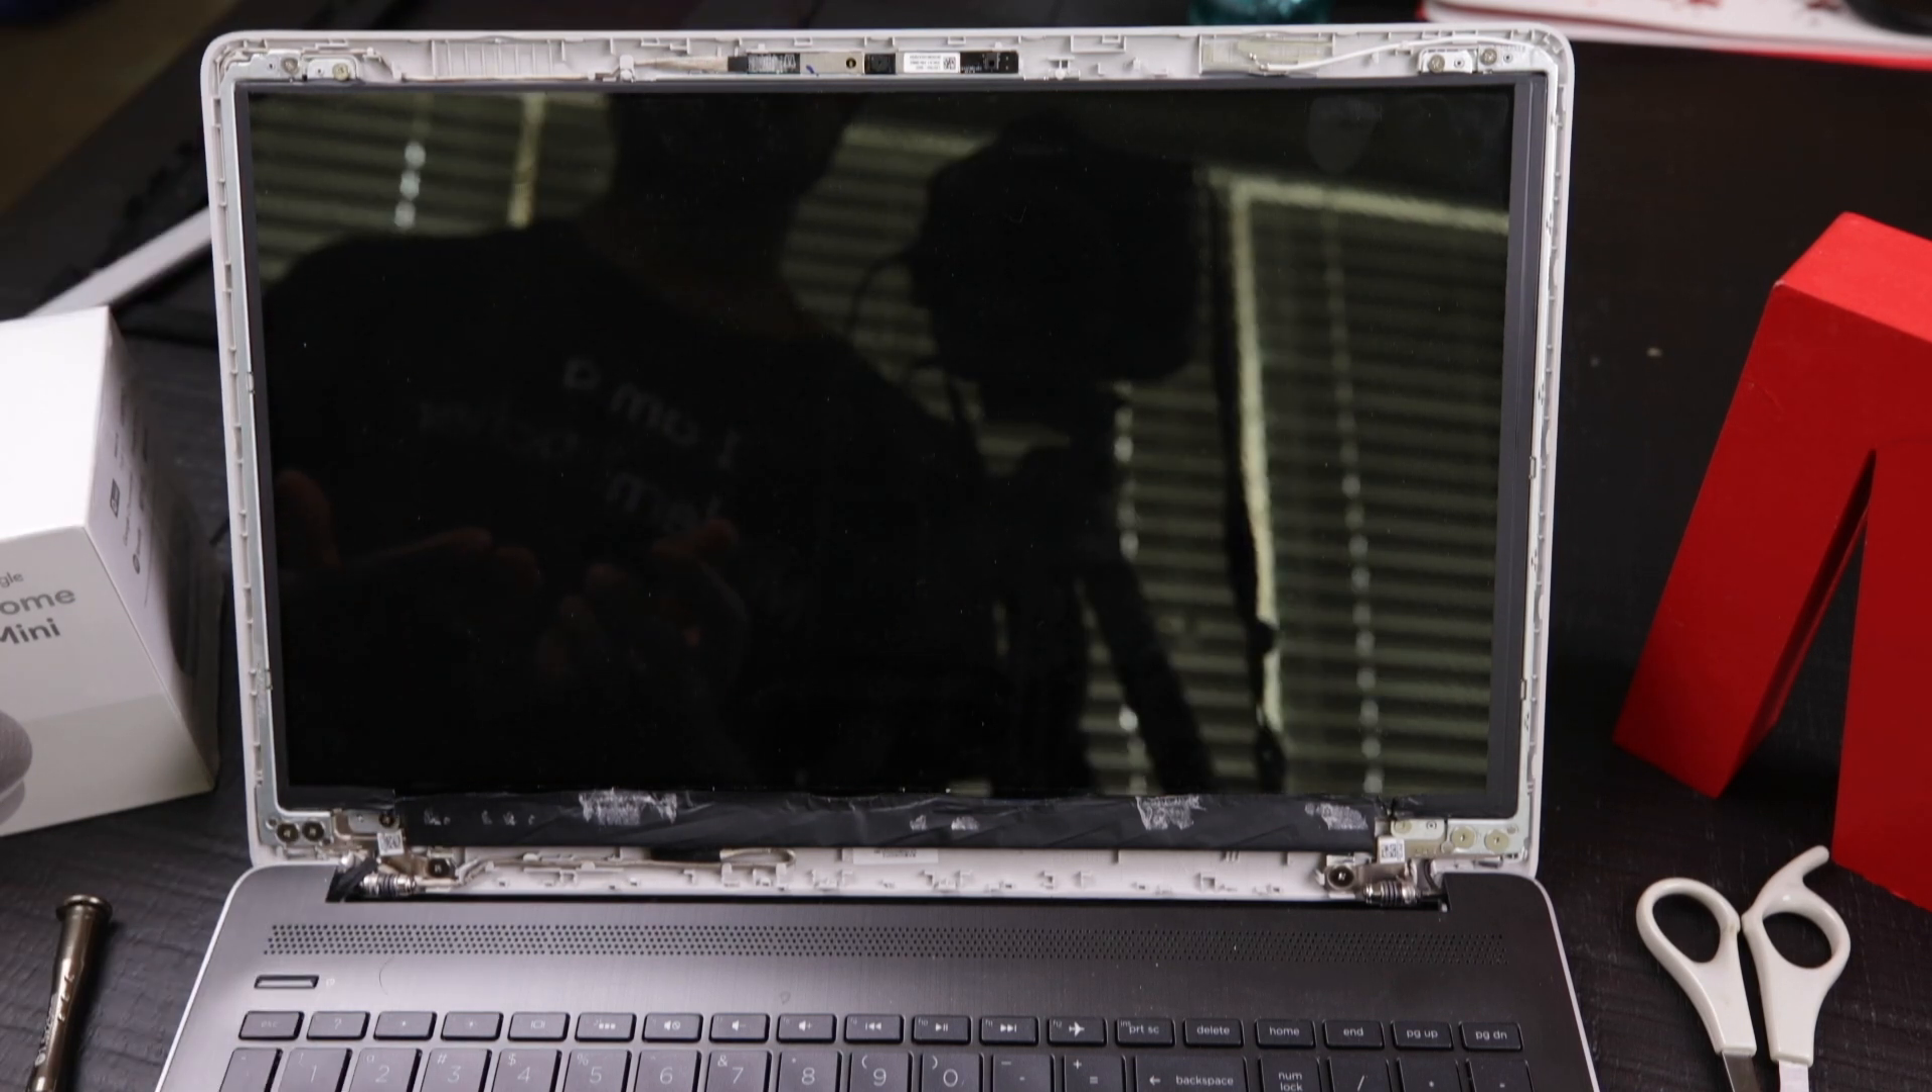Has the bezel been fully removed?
Yes.